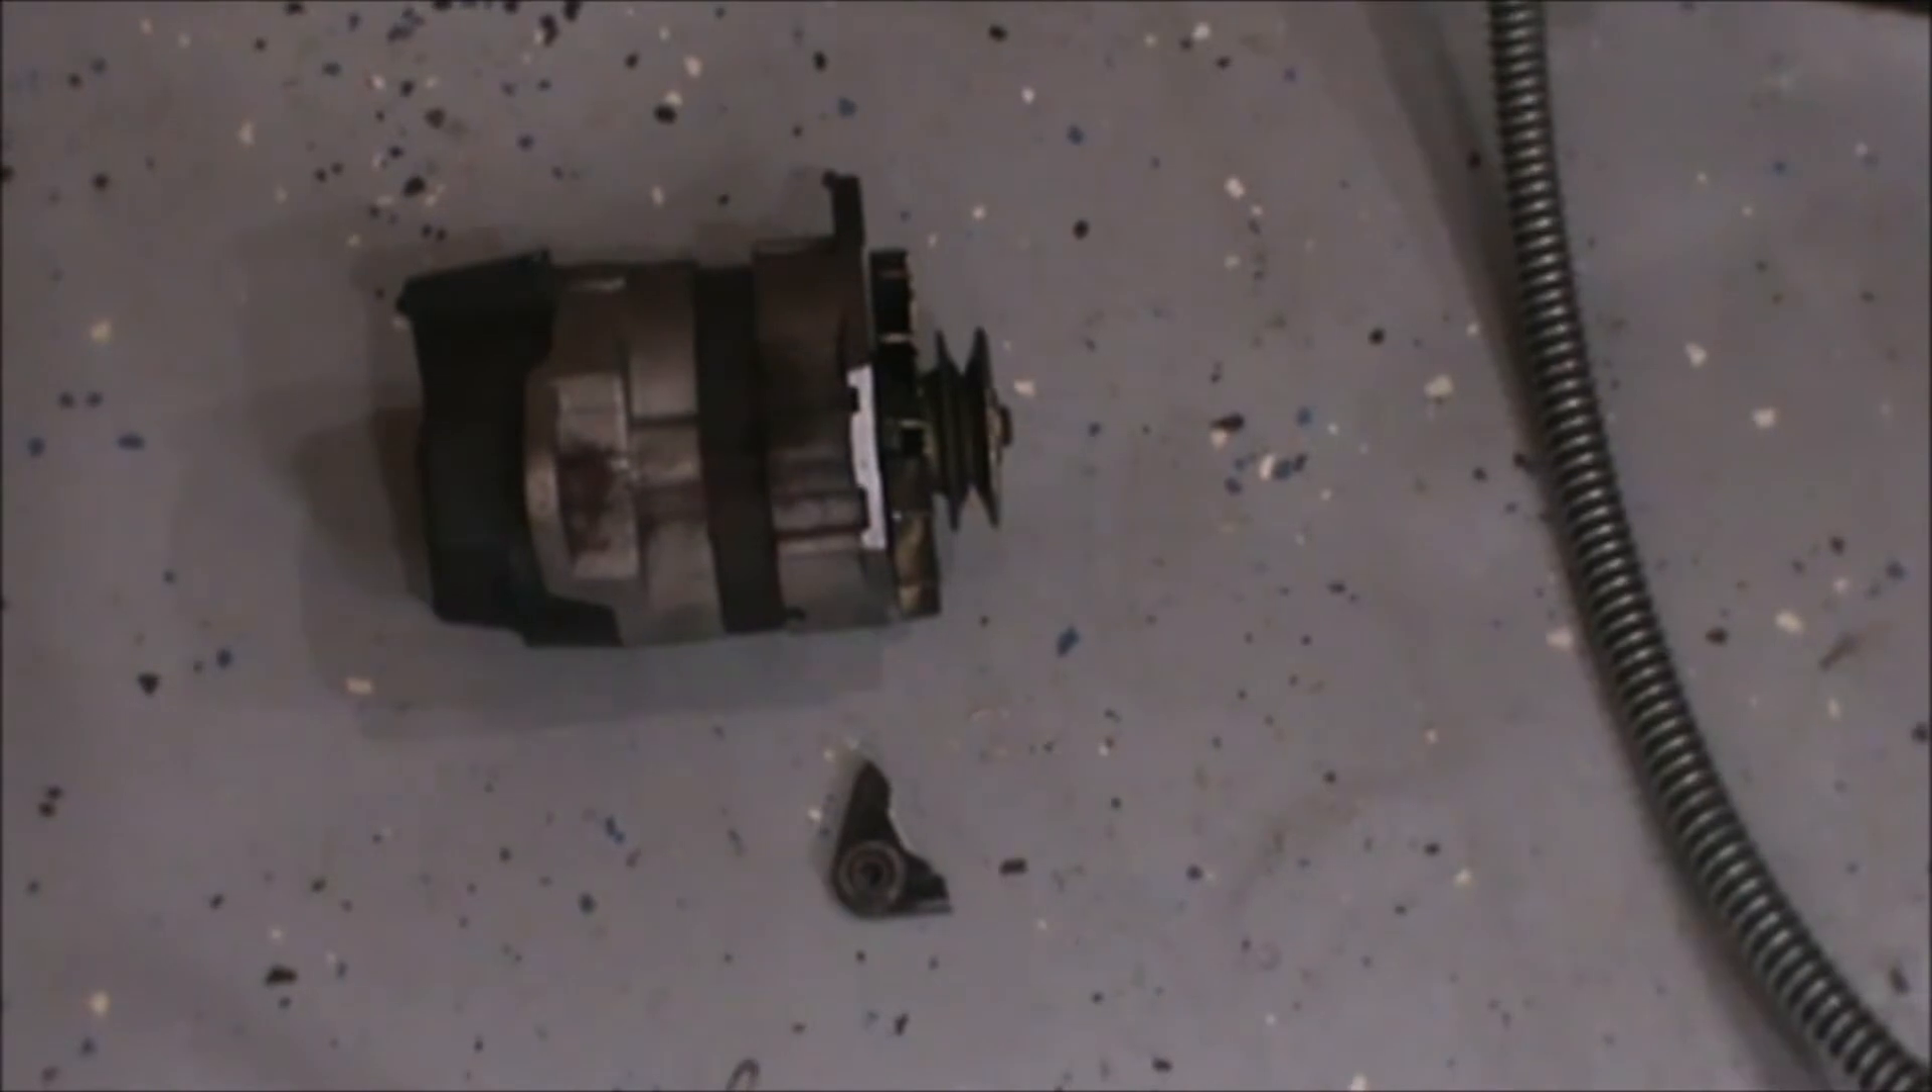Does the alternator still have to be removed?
No.